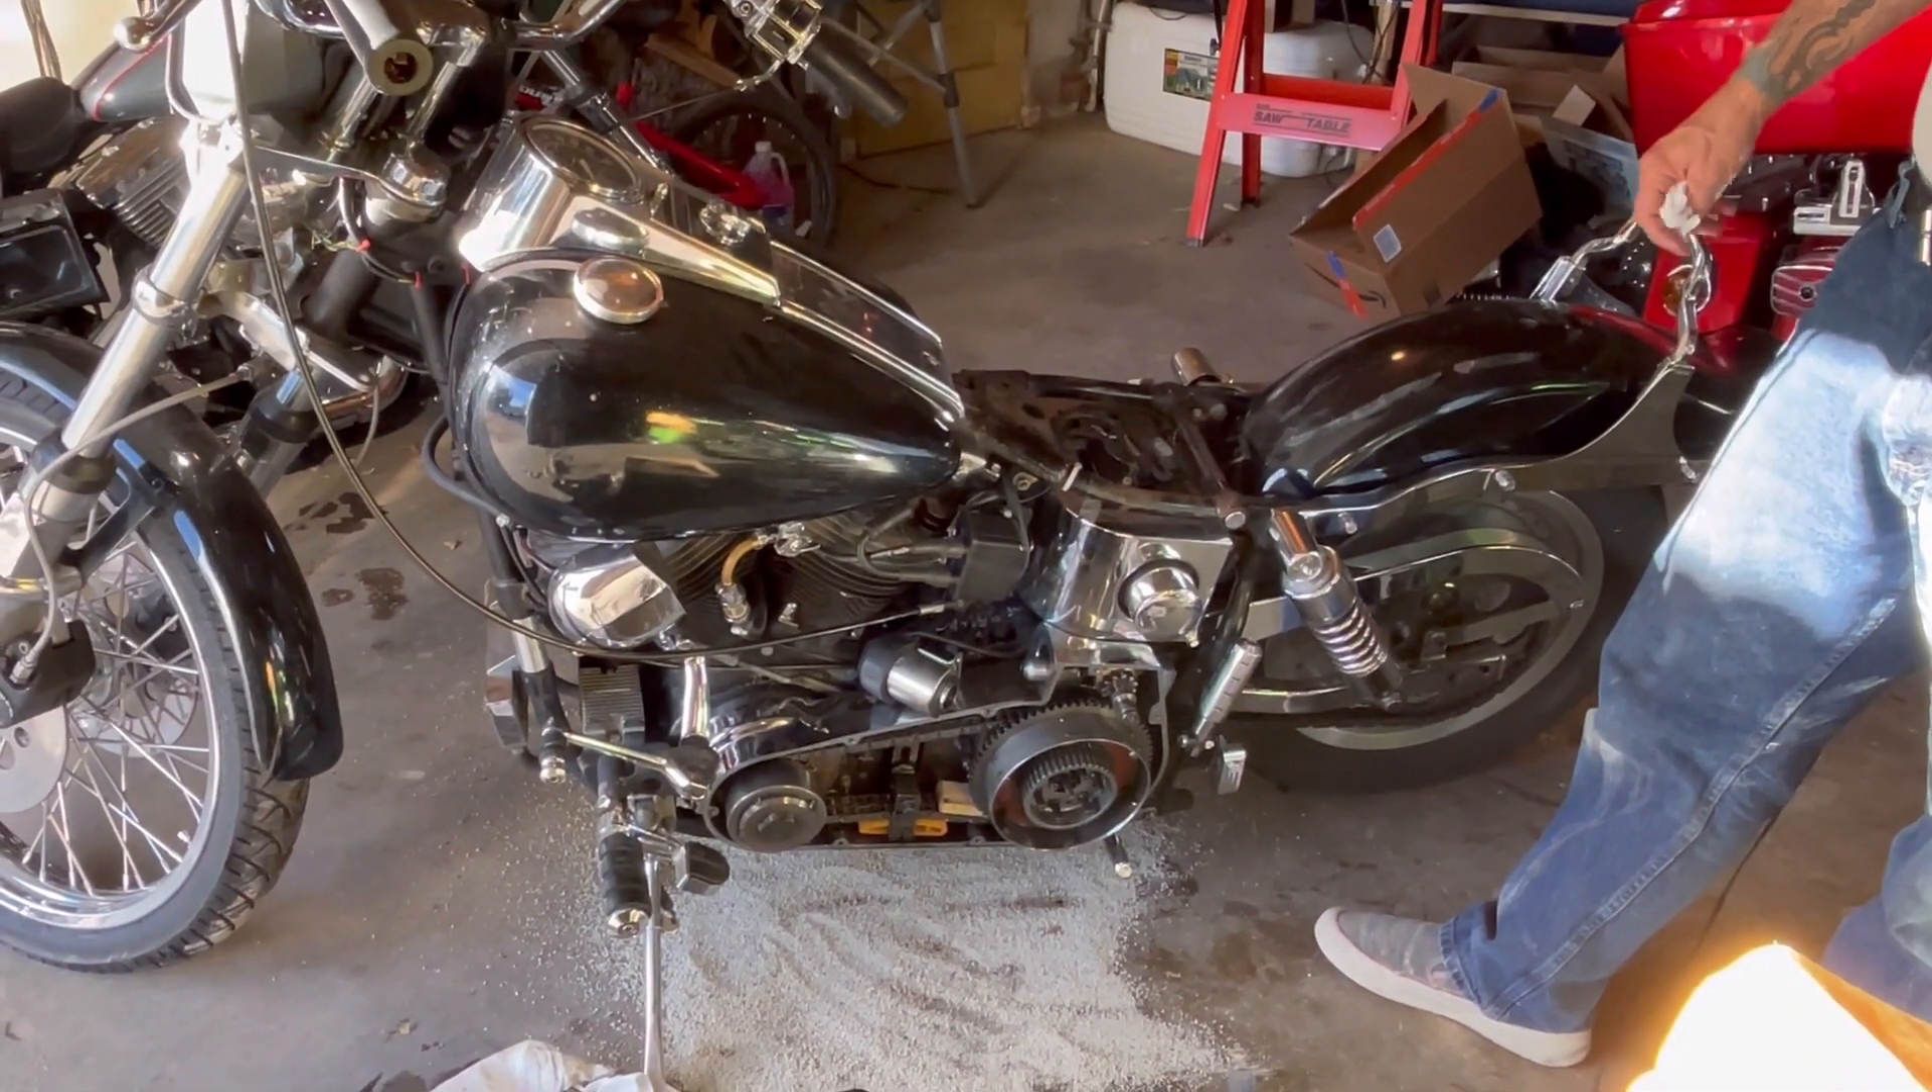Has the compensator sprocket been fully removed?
No.